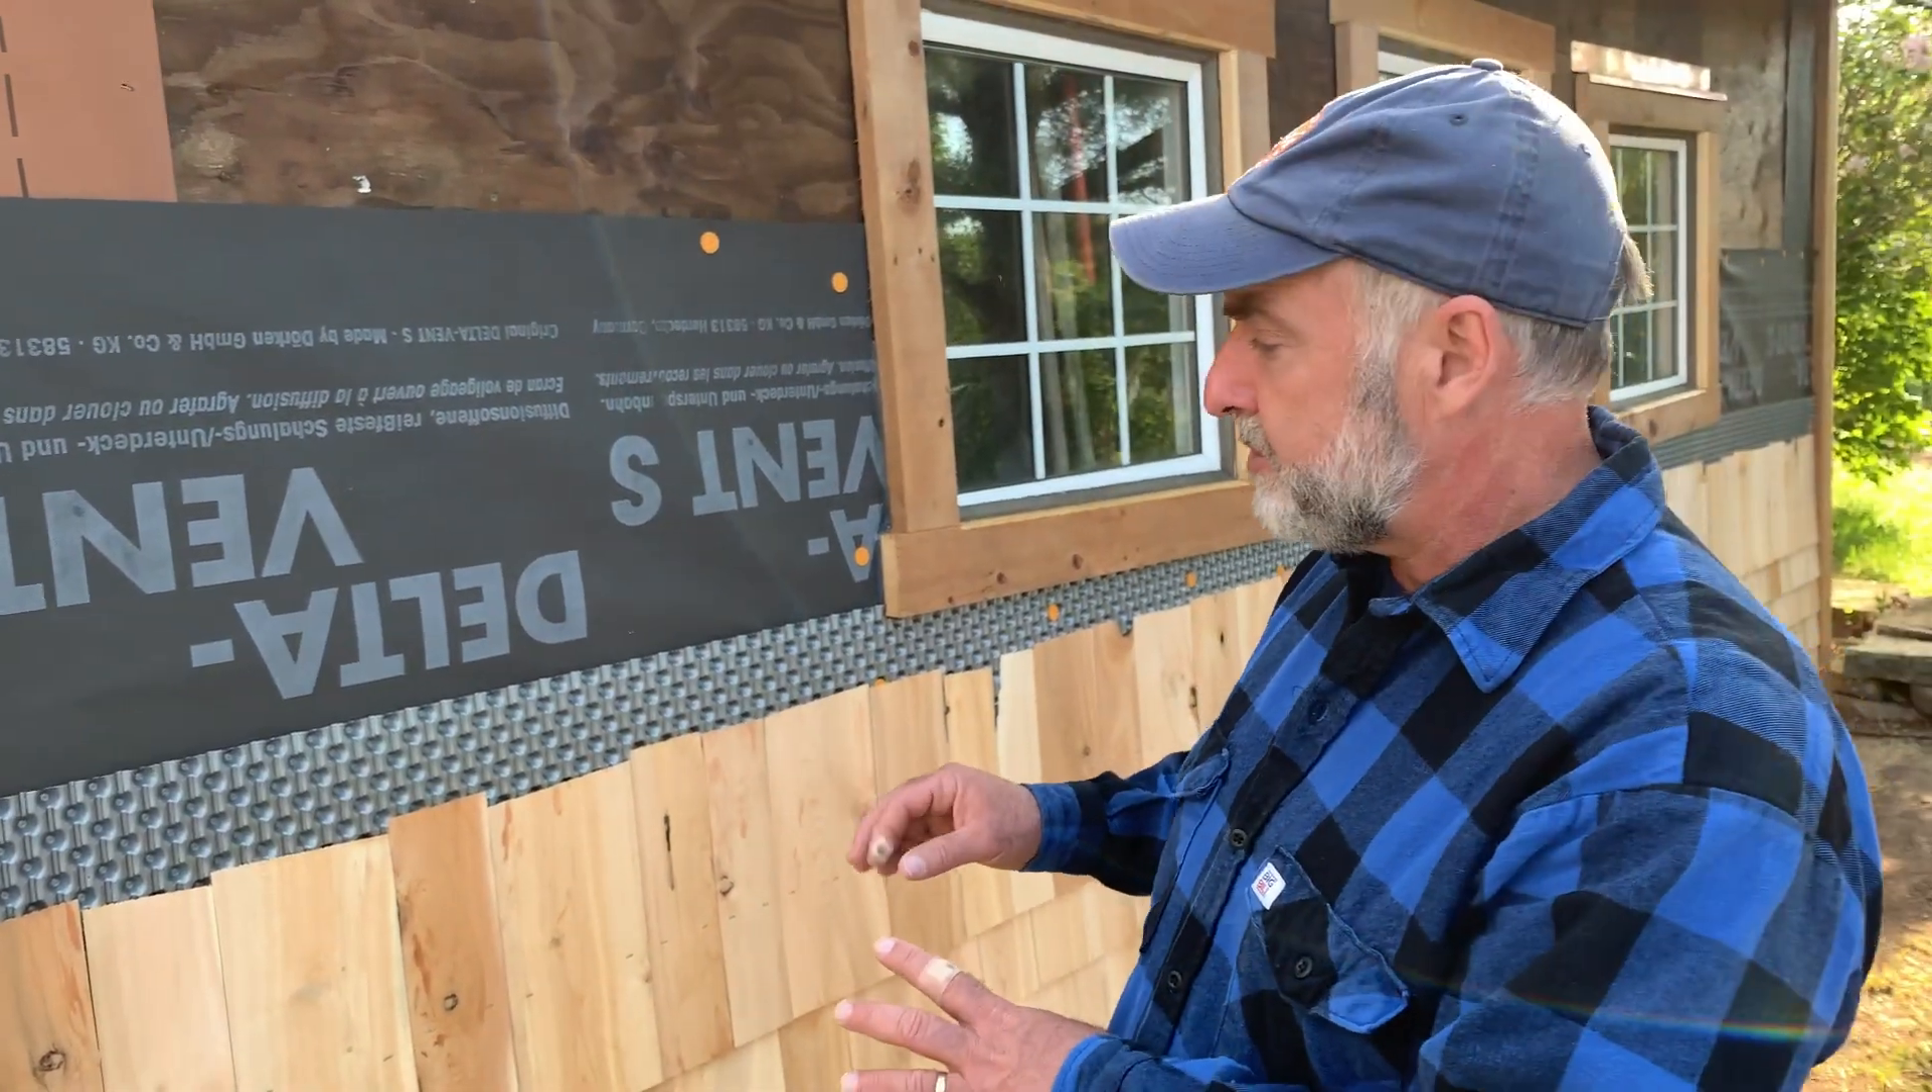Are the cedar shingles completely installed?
No.